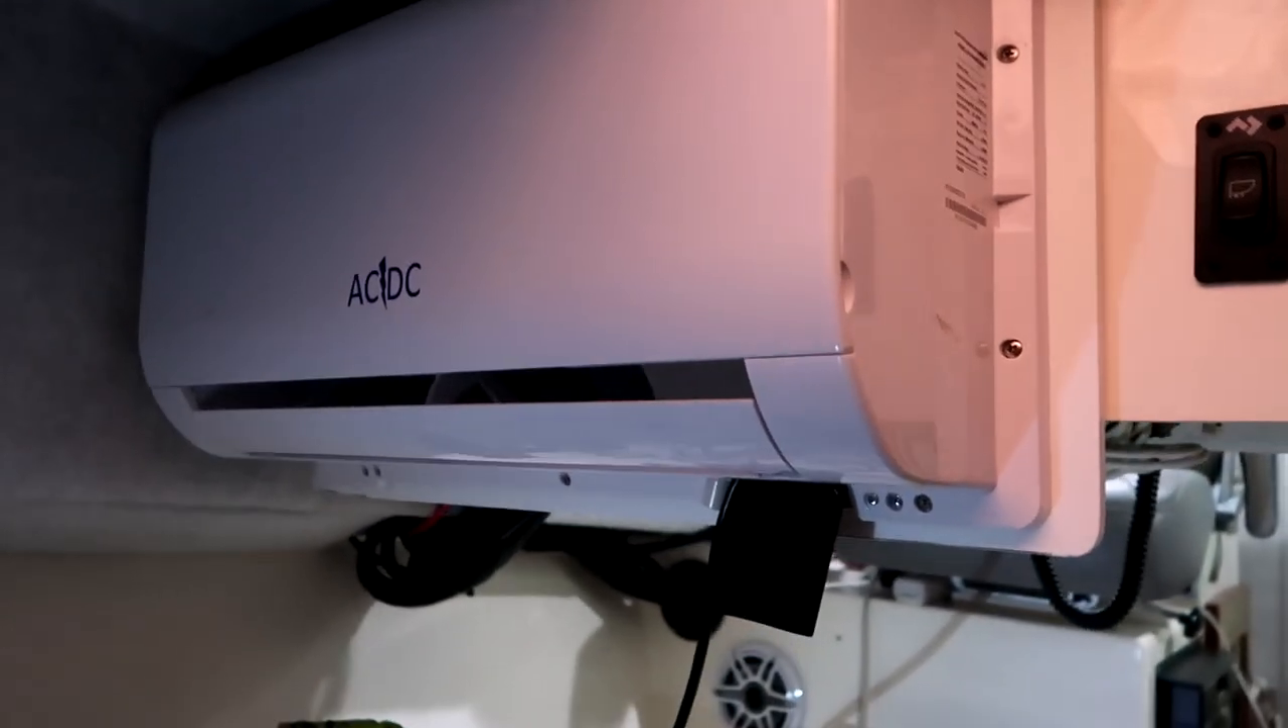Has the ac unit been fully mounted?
Yes.